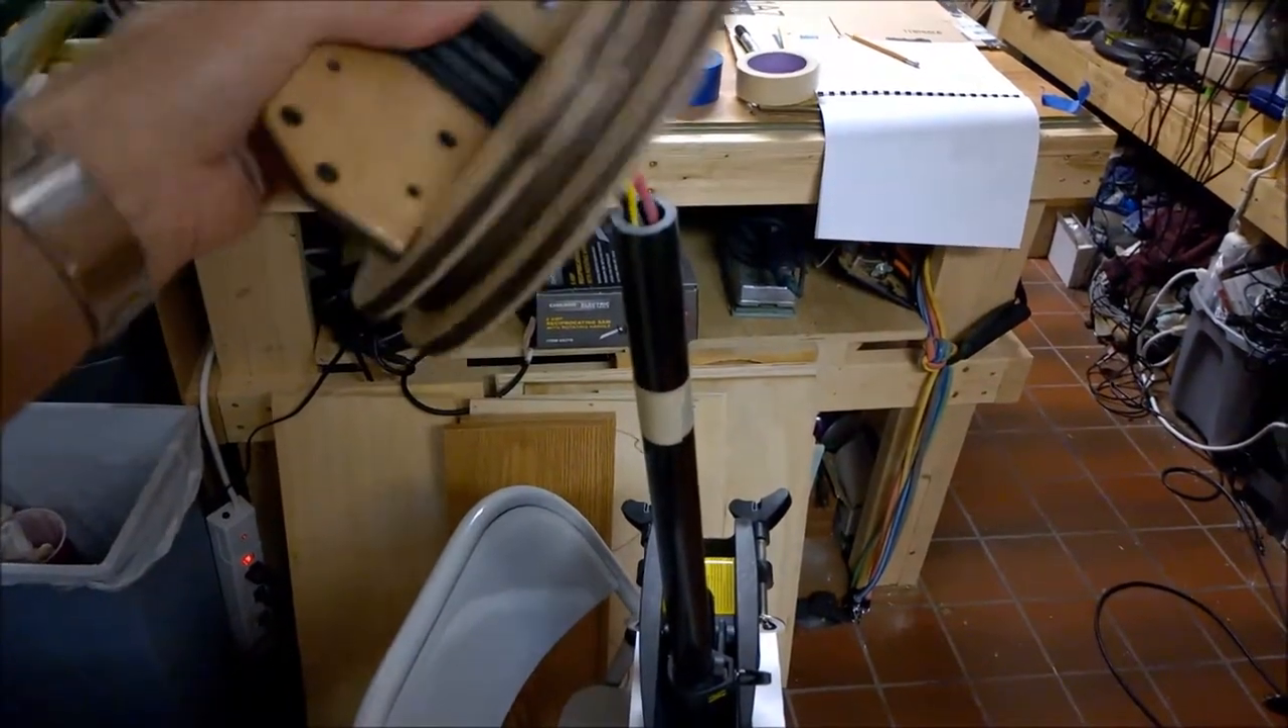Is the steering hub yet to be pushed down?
Yes.